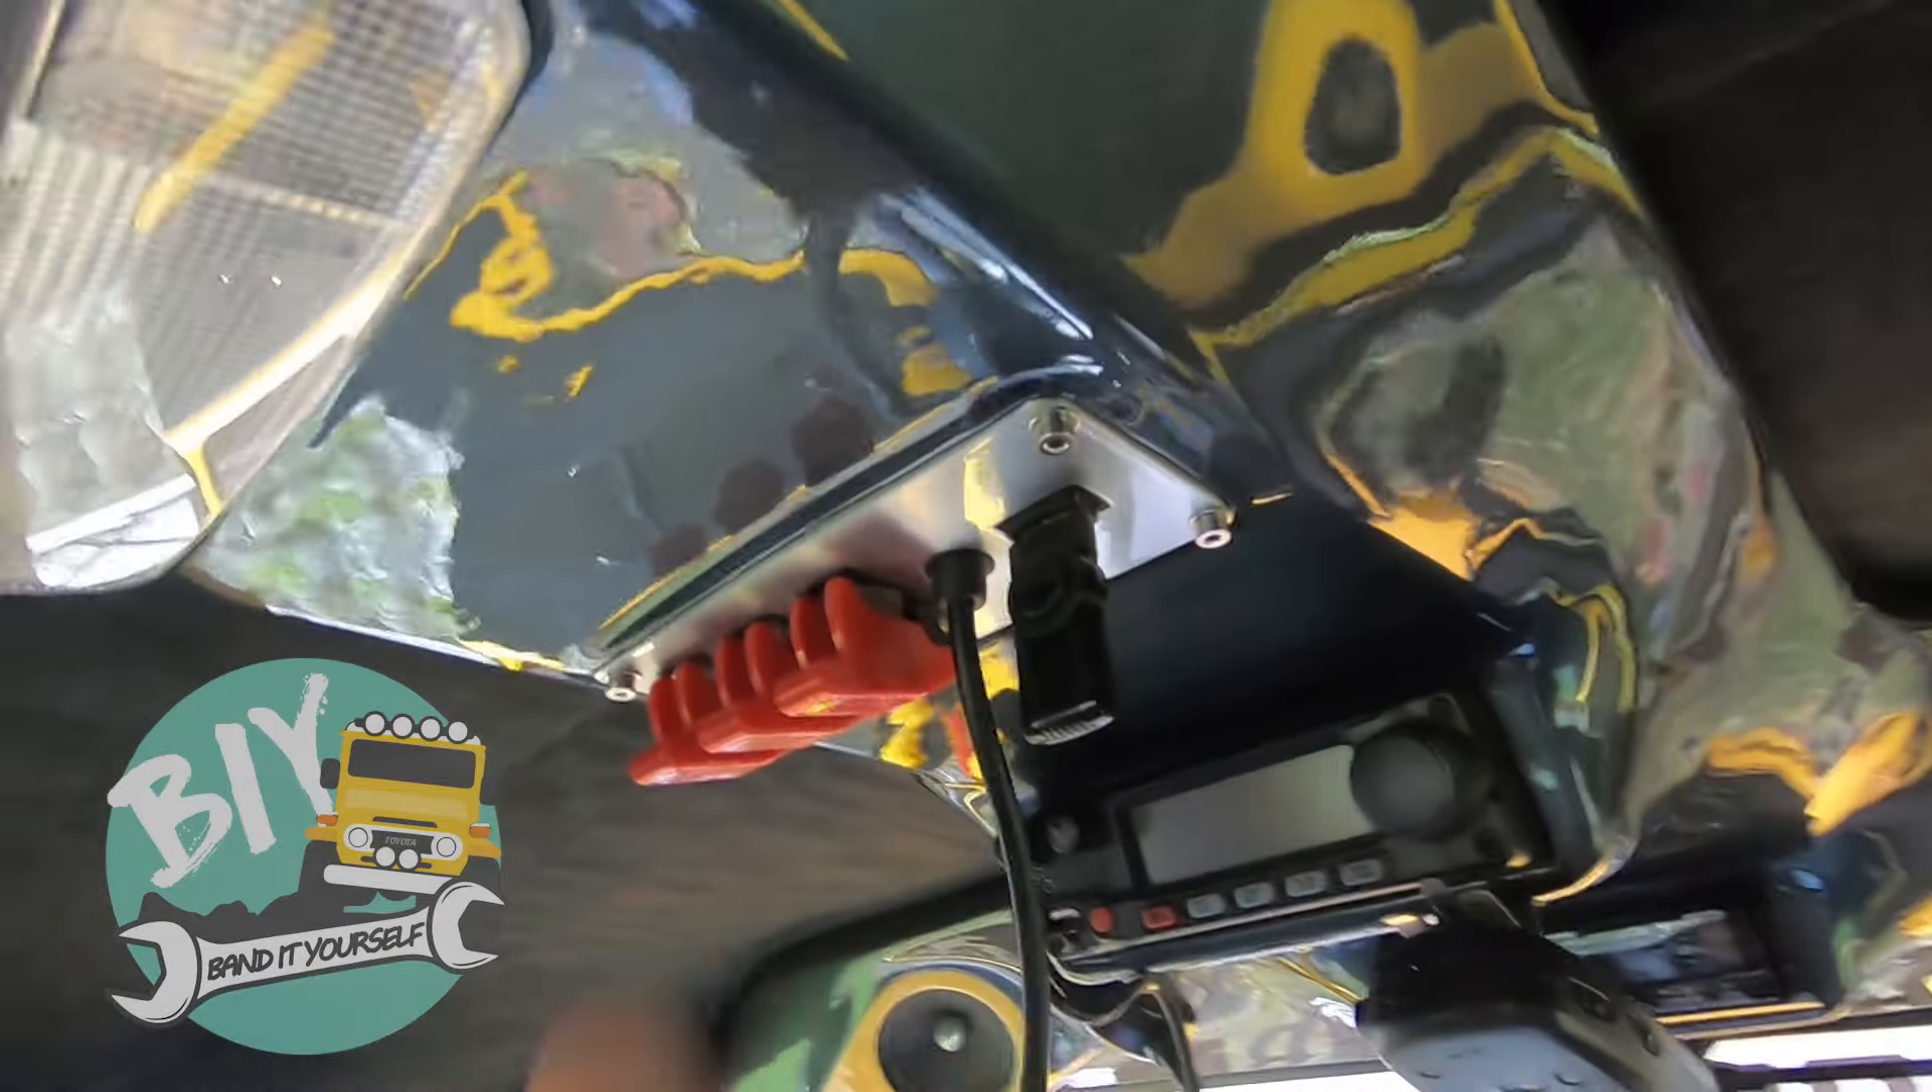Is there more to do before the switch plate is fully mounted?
No.